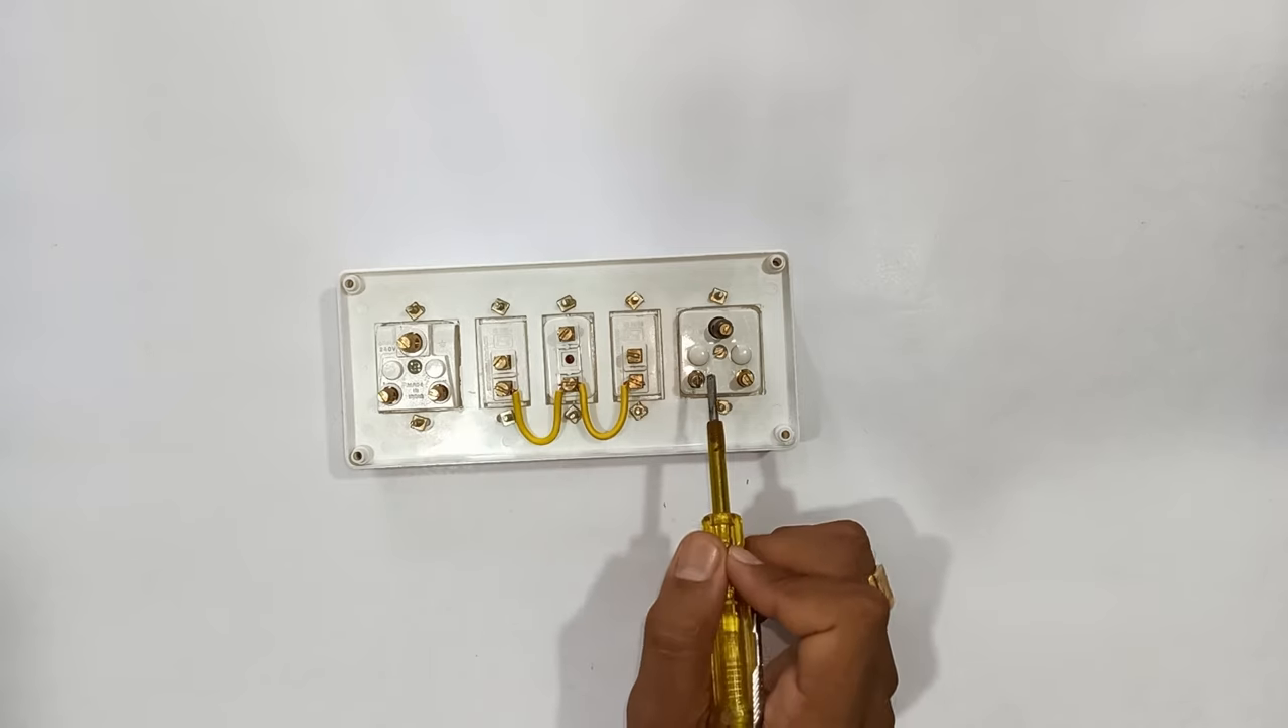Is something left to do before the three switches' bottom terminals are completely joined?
No.